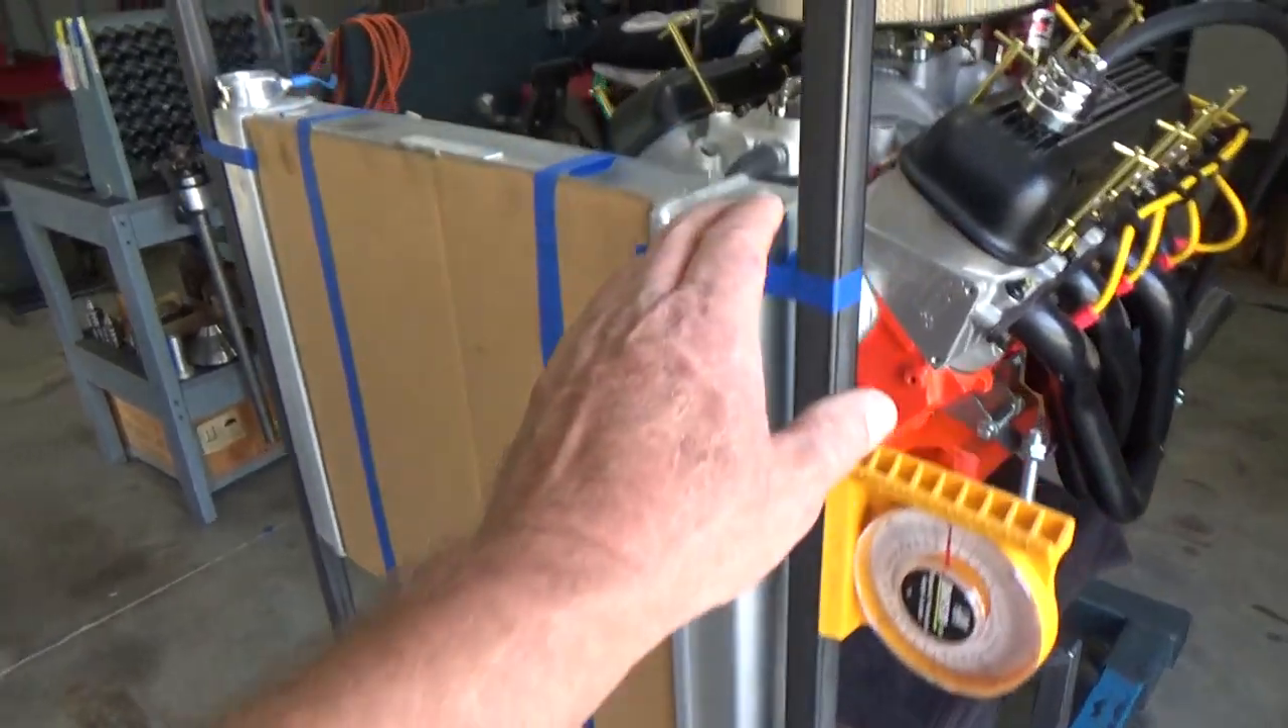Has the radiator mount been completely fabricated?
No.